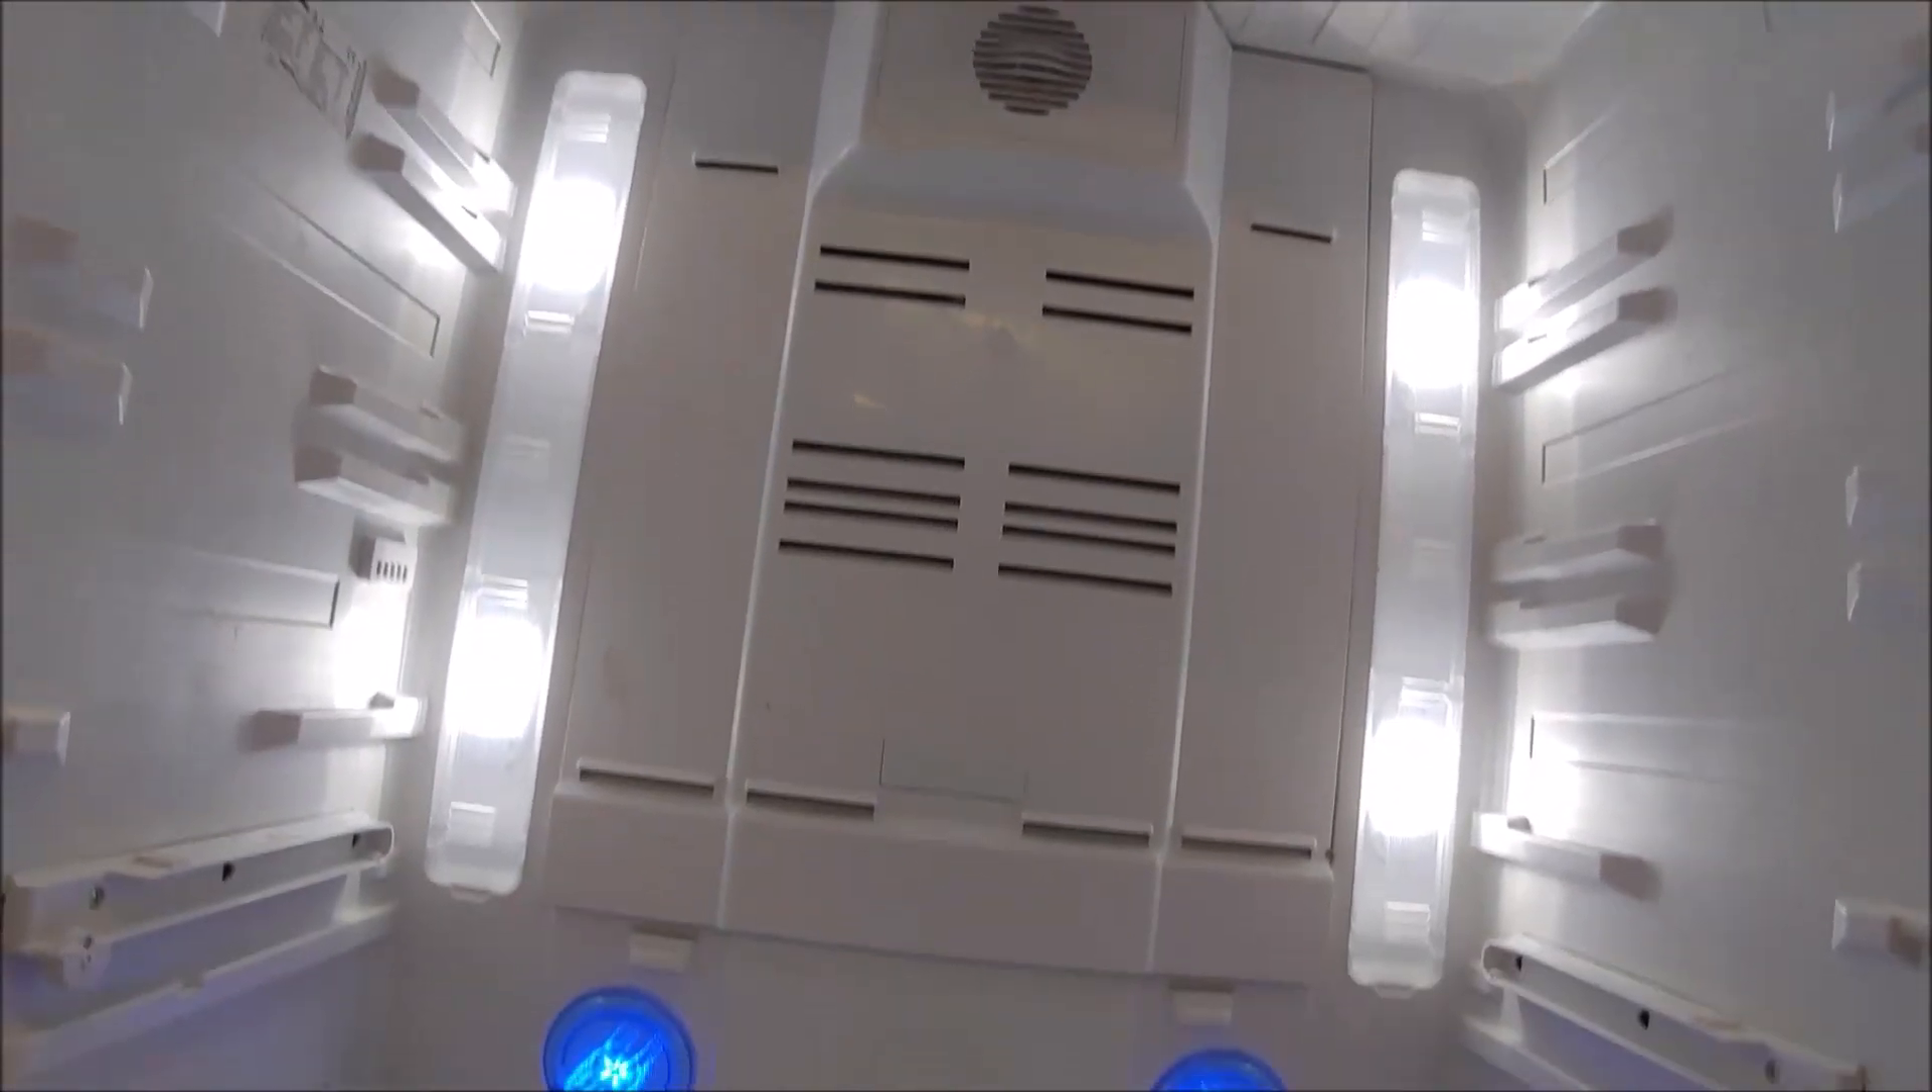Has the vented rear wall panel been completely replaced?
Yes.